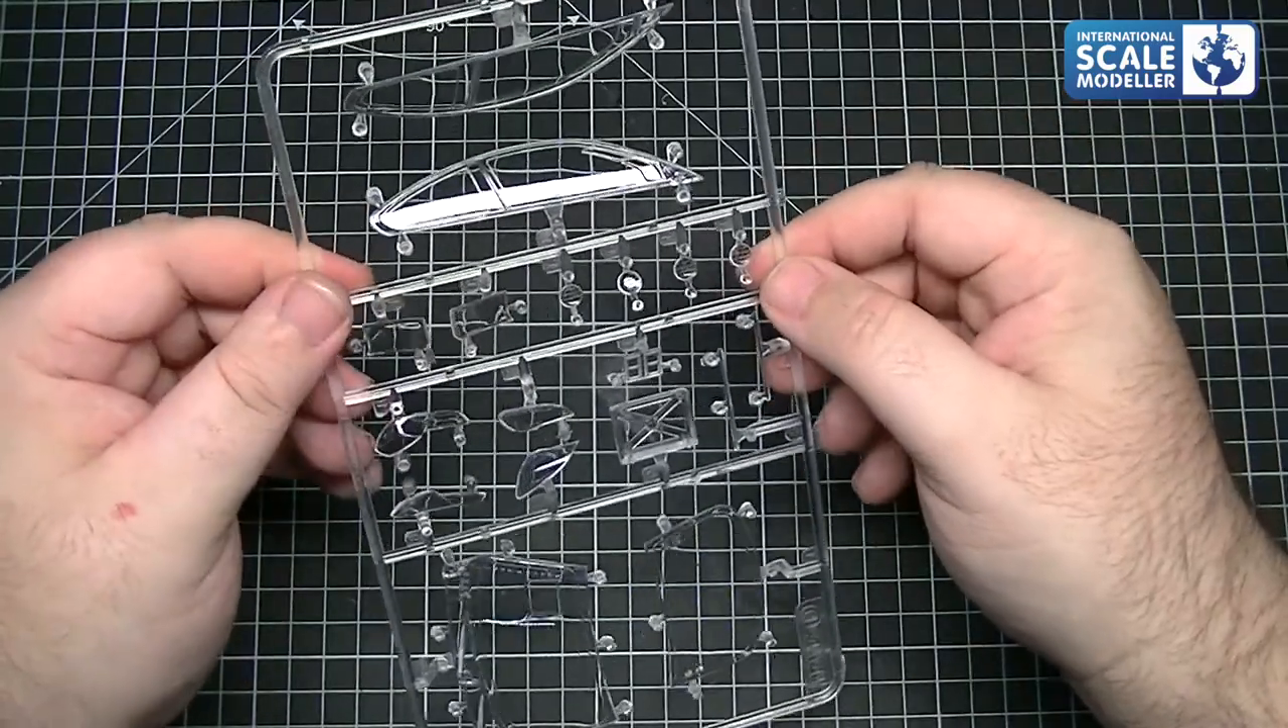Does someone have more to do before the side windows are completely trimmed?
Yes.